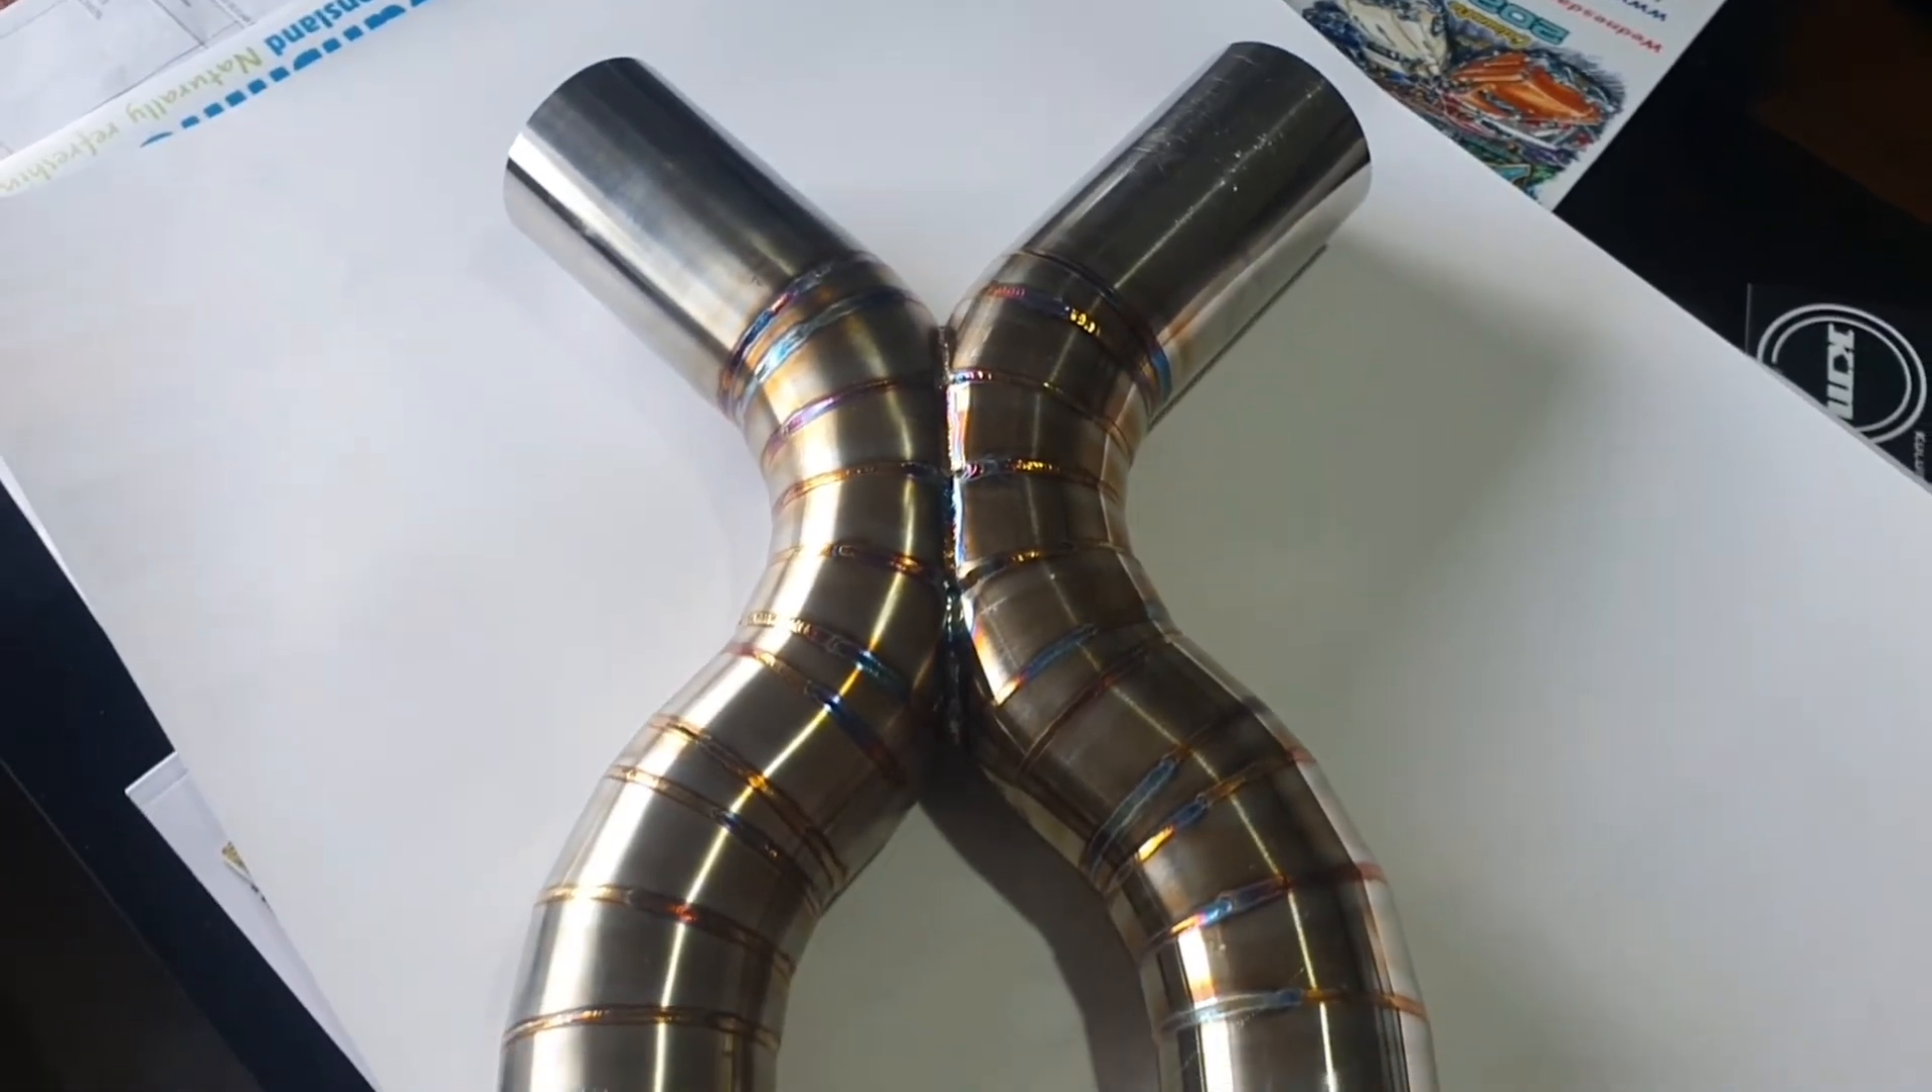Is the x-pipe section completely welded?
Yes.